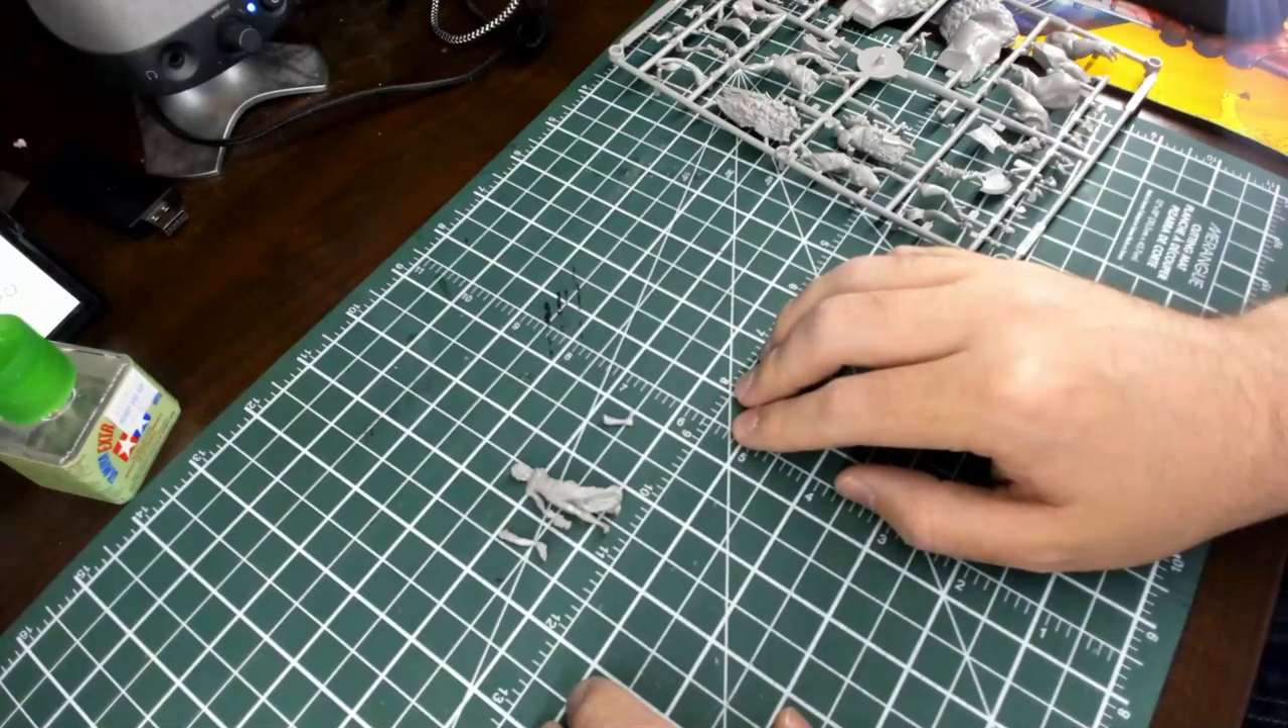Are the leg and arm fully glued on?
No.